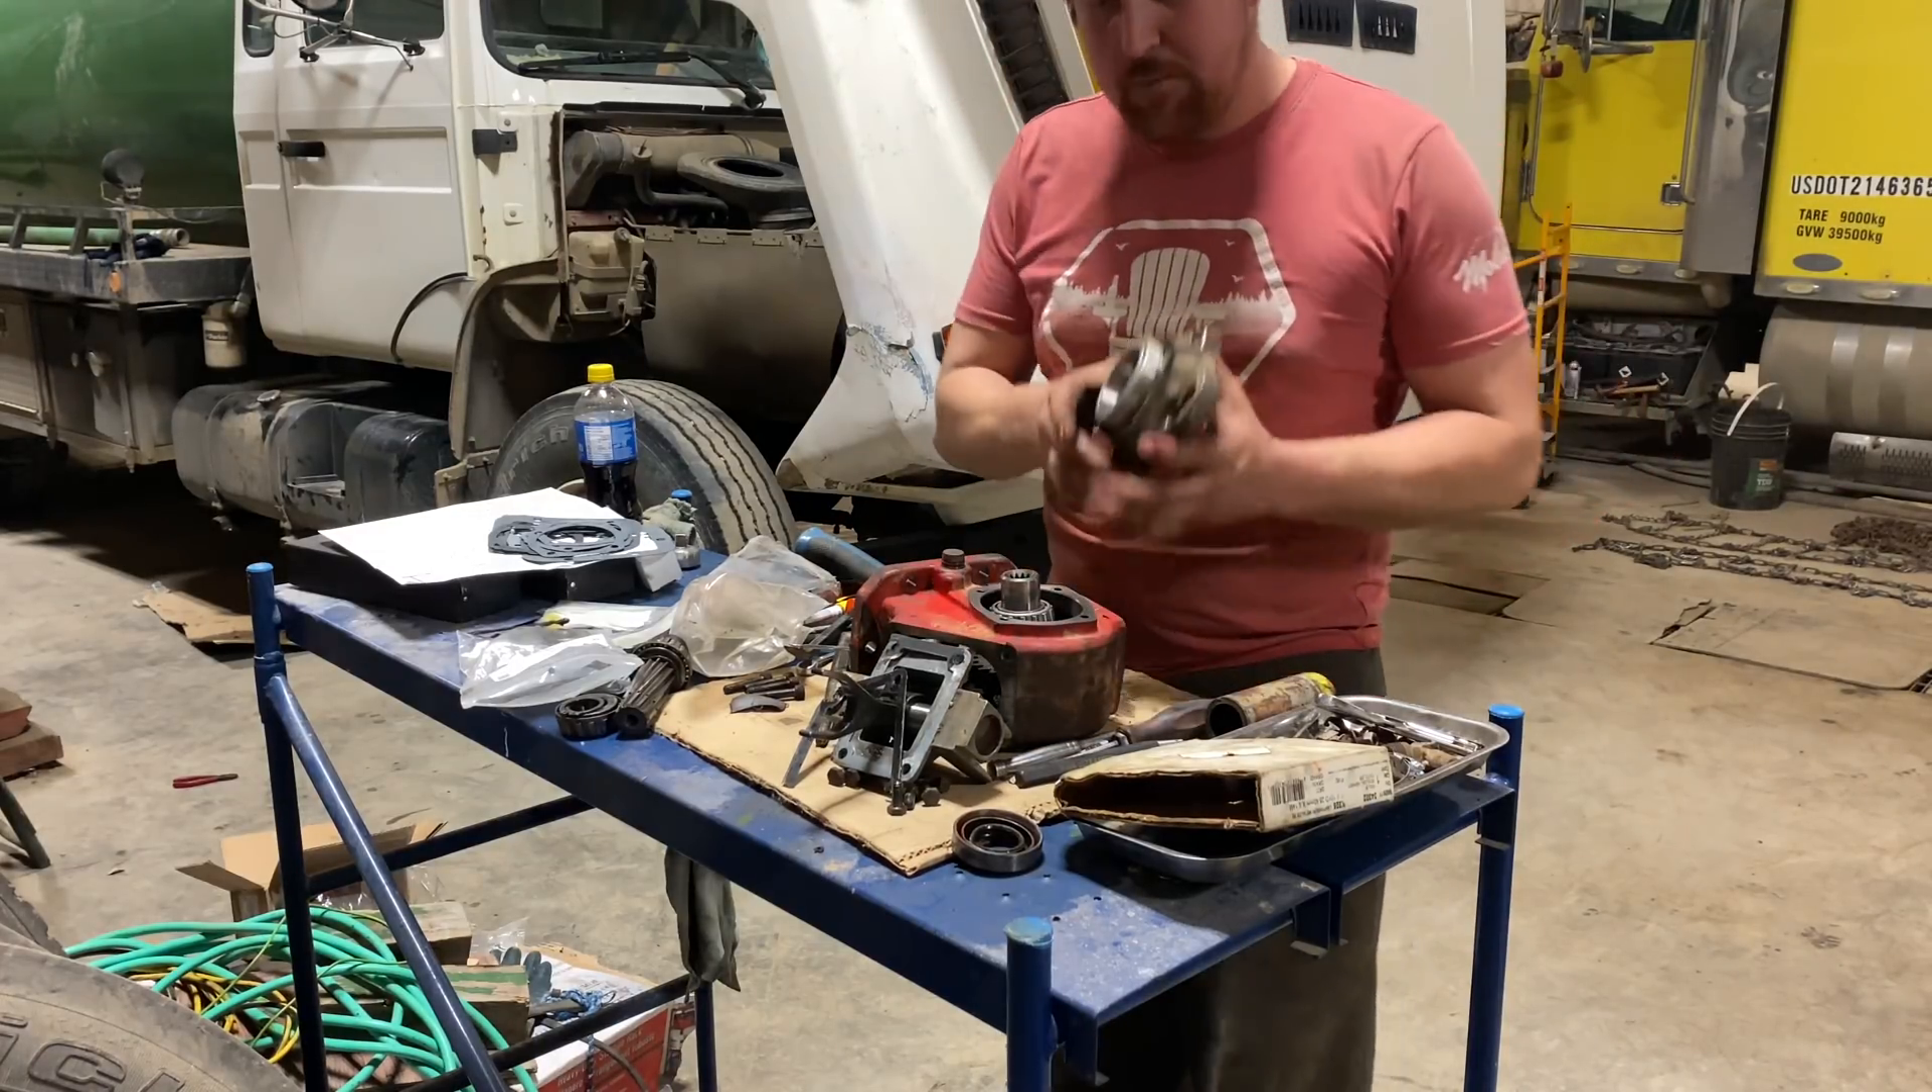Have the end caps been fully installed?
No.